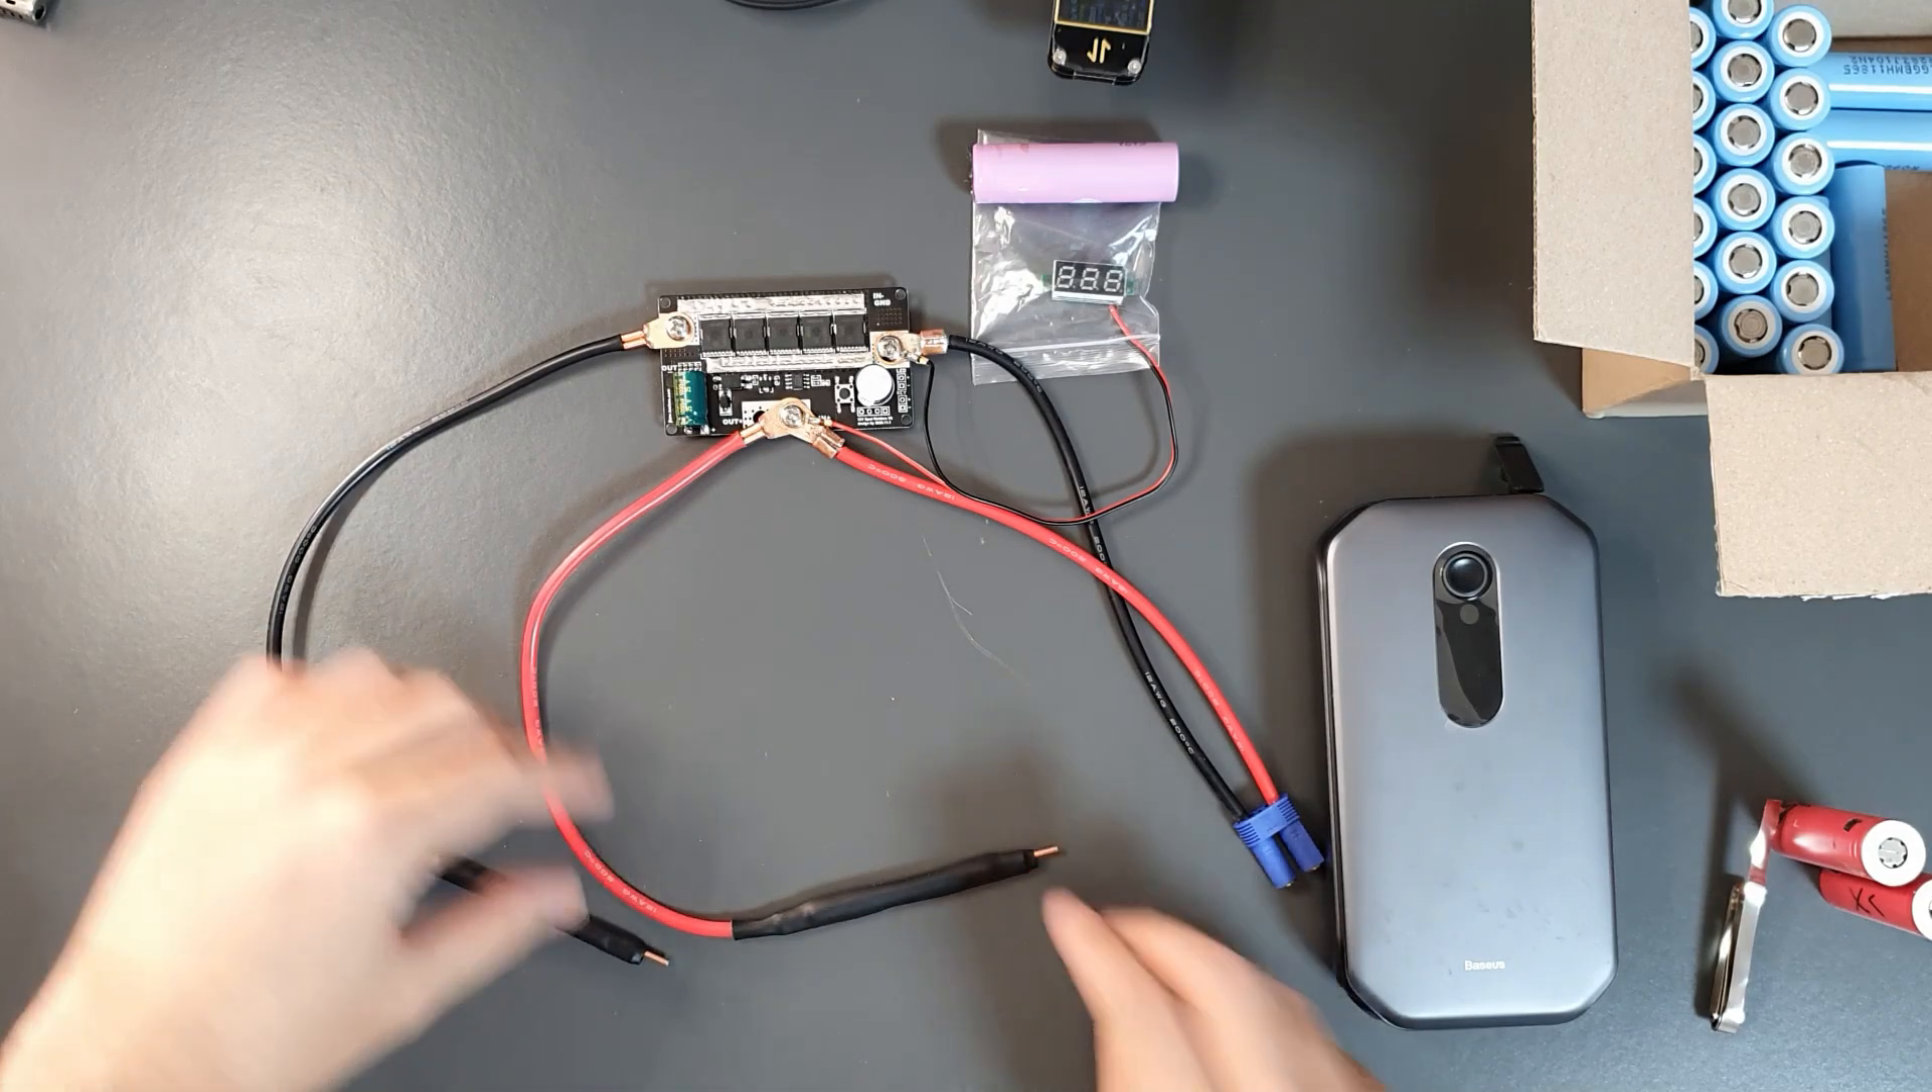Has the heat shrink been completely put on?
Yes.